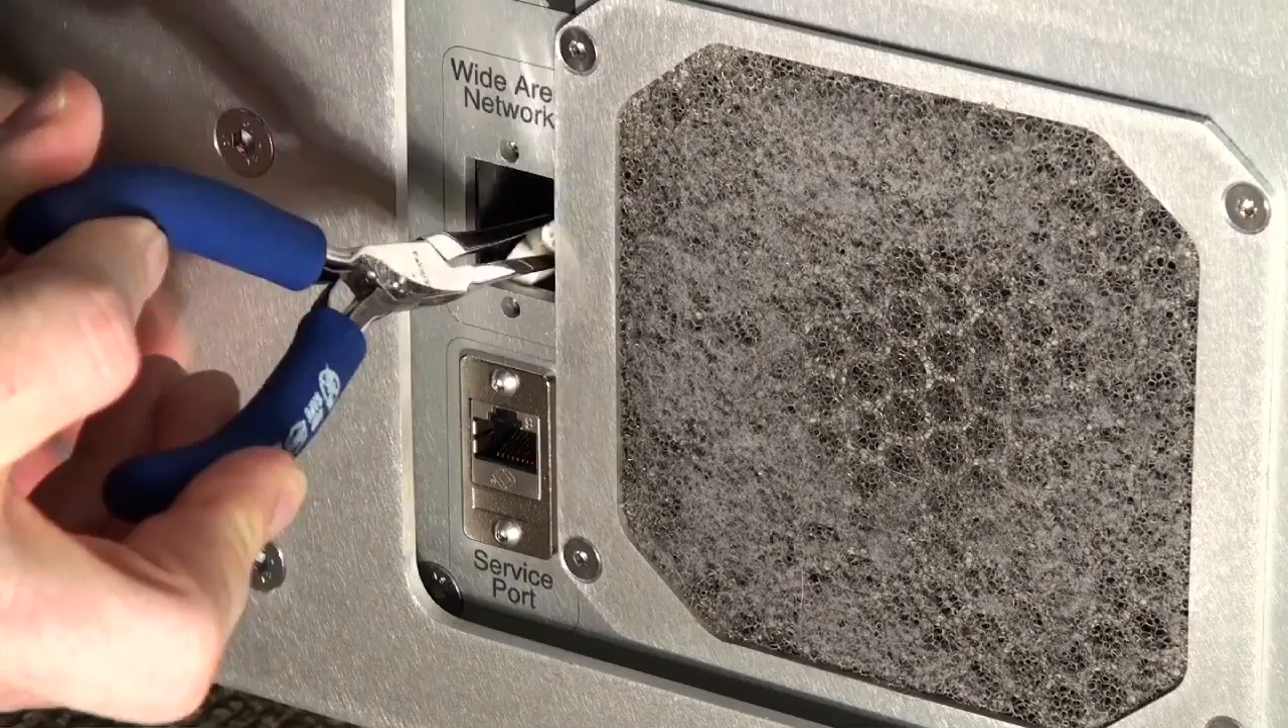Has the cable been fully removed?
No.